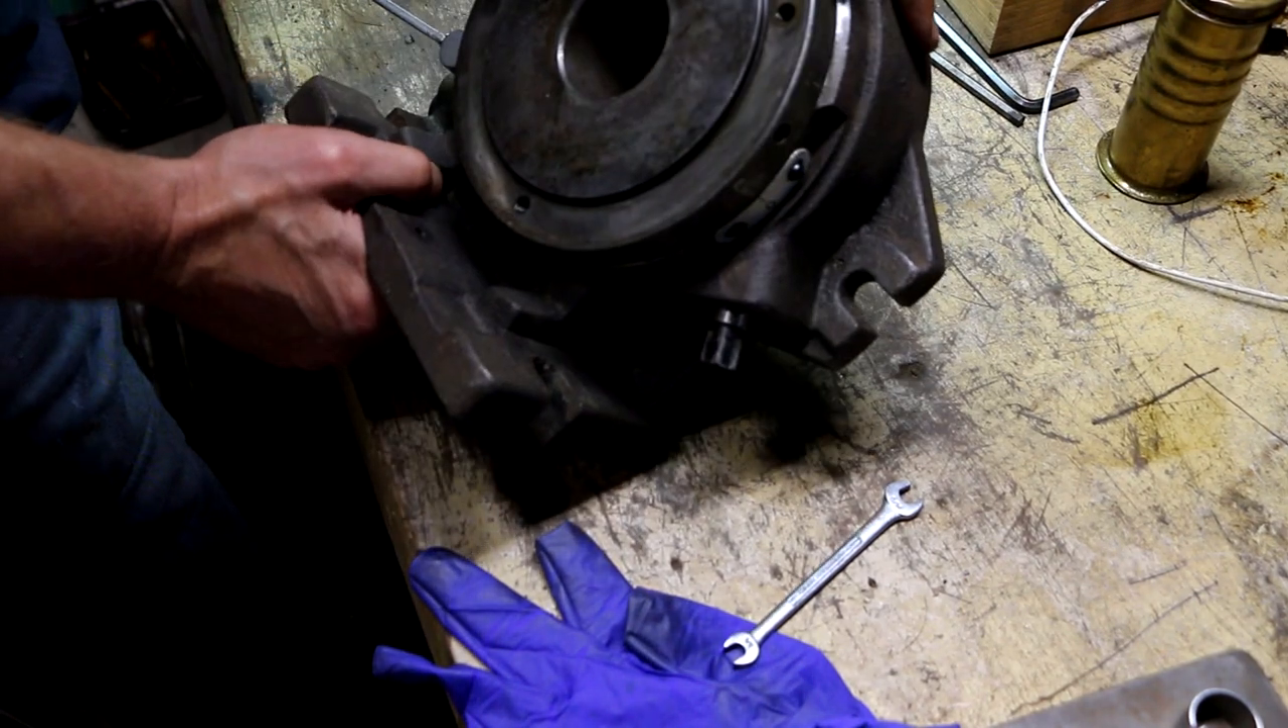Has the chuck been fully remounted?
No.